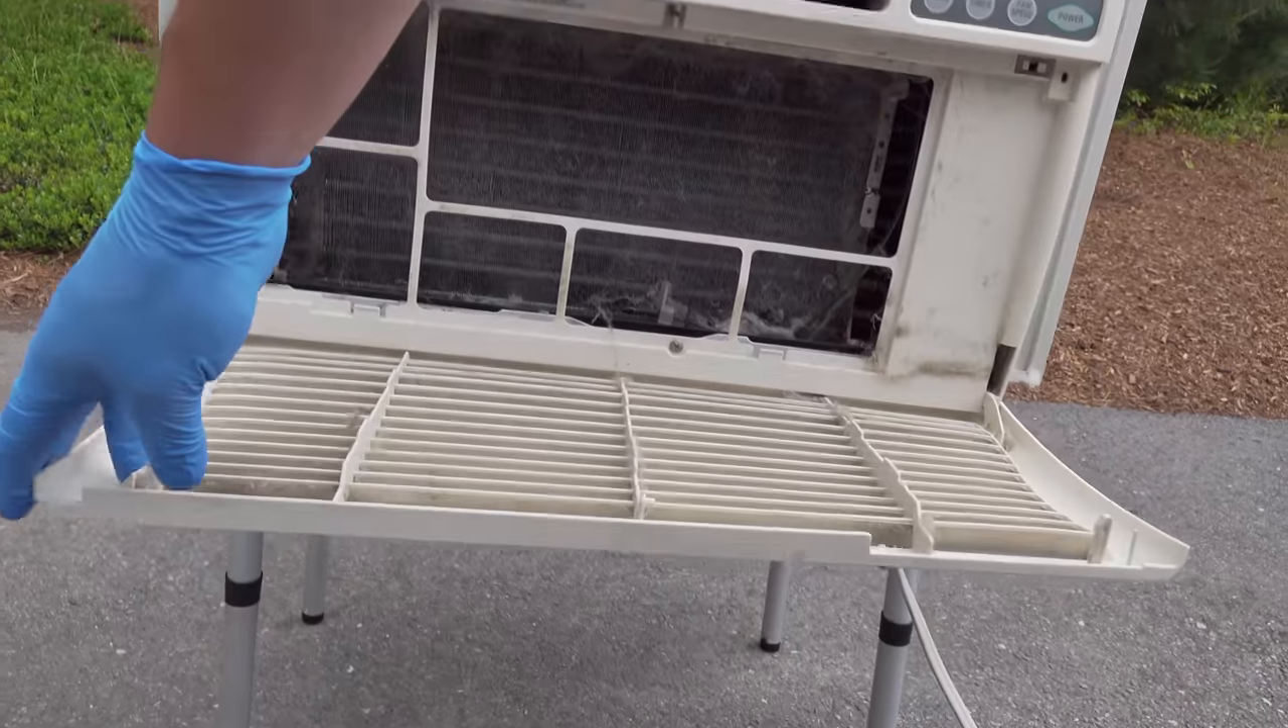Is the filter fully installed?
No.